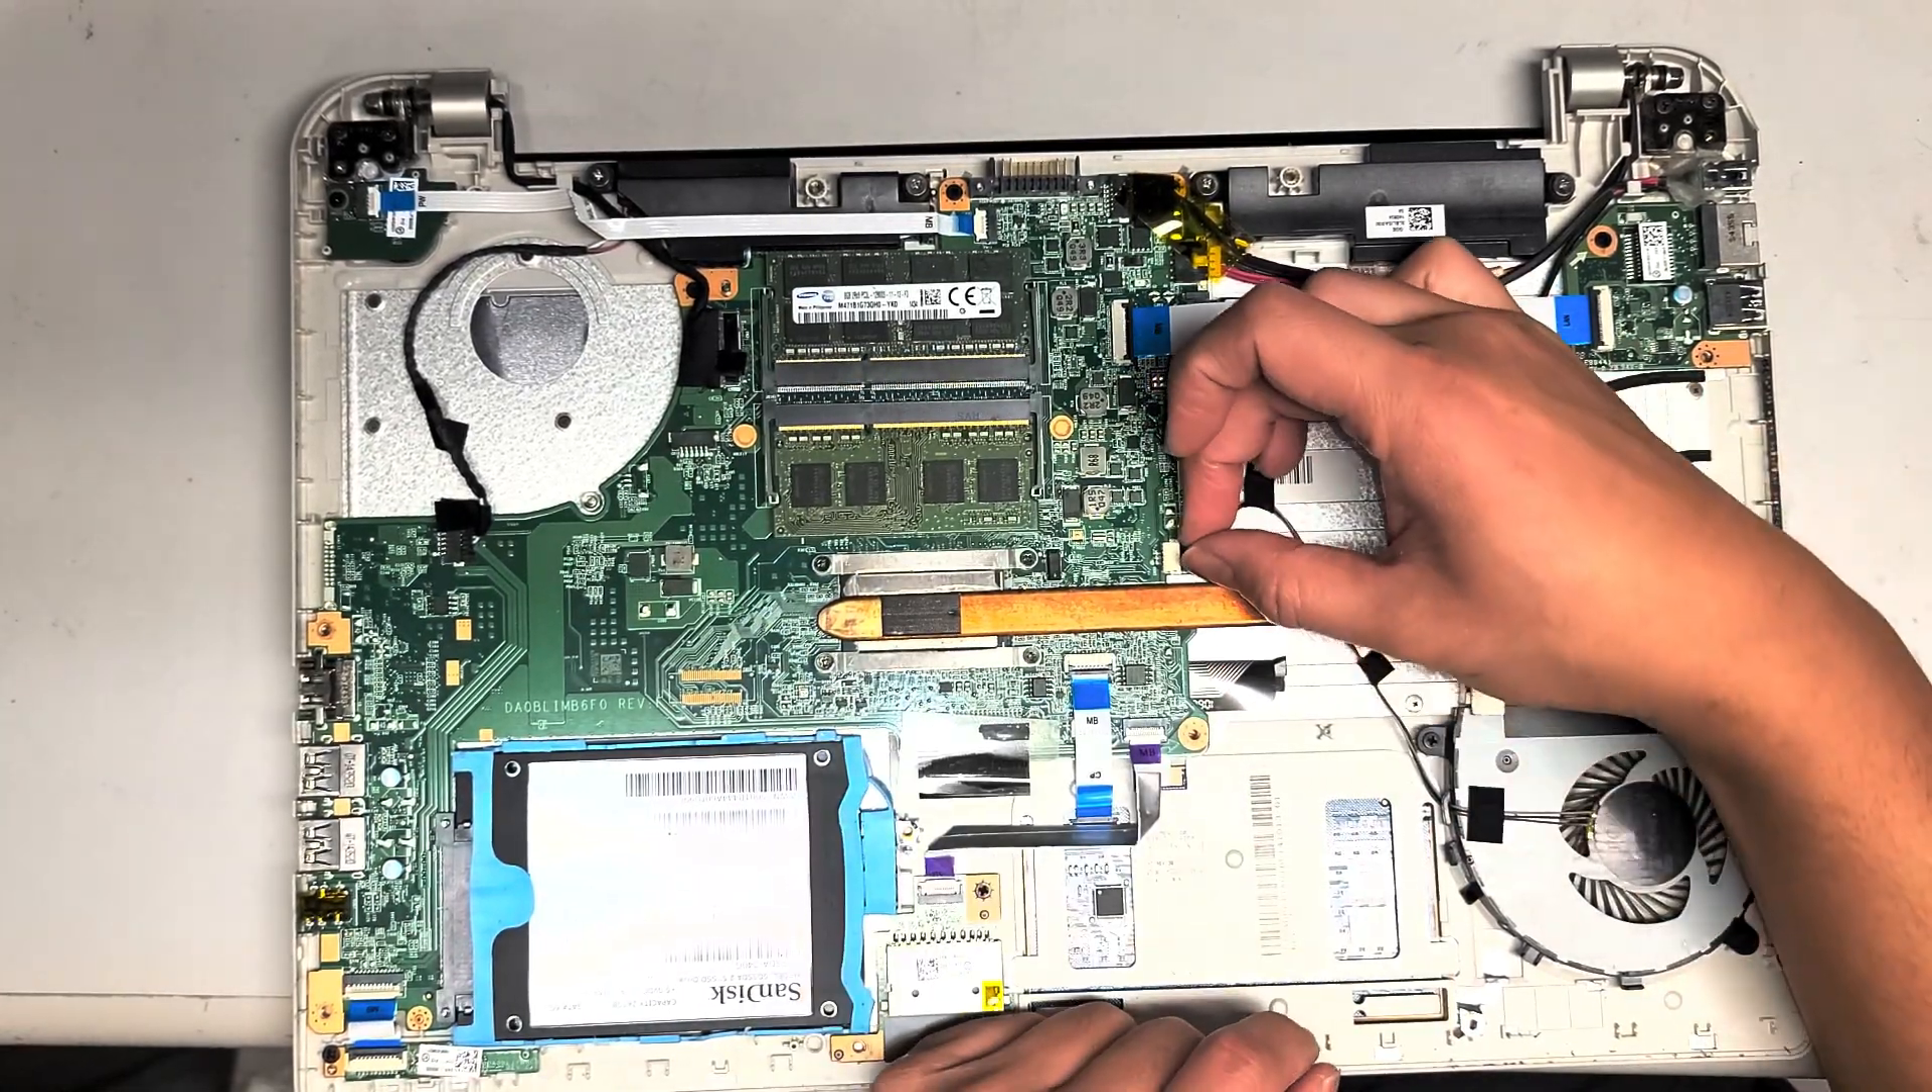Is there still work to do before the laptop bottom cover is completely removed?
No.